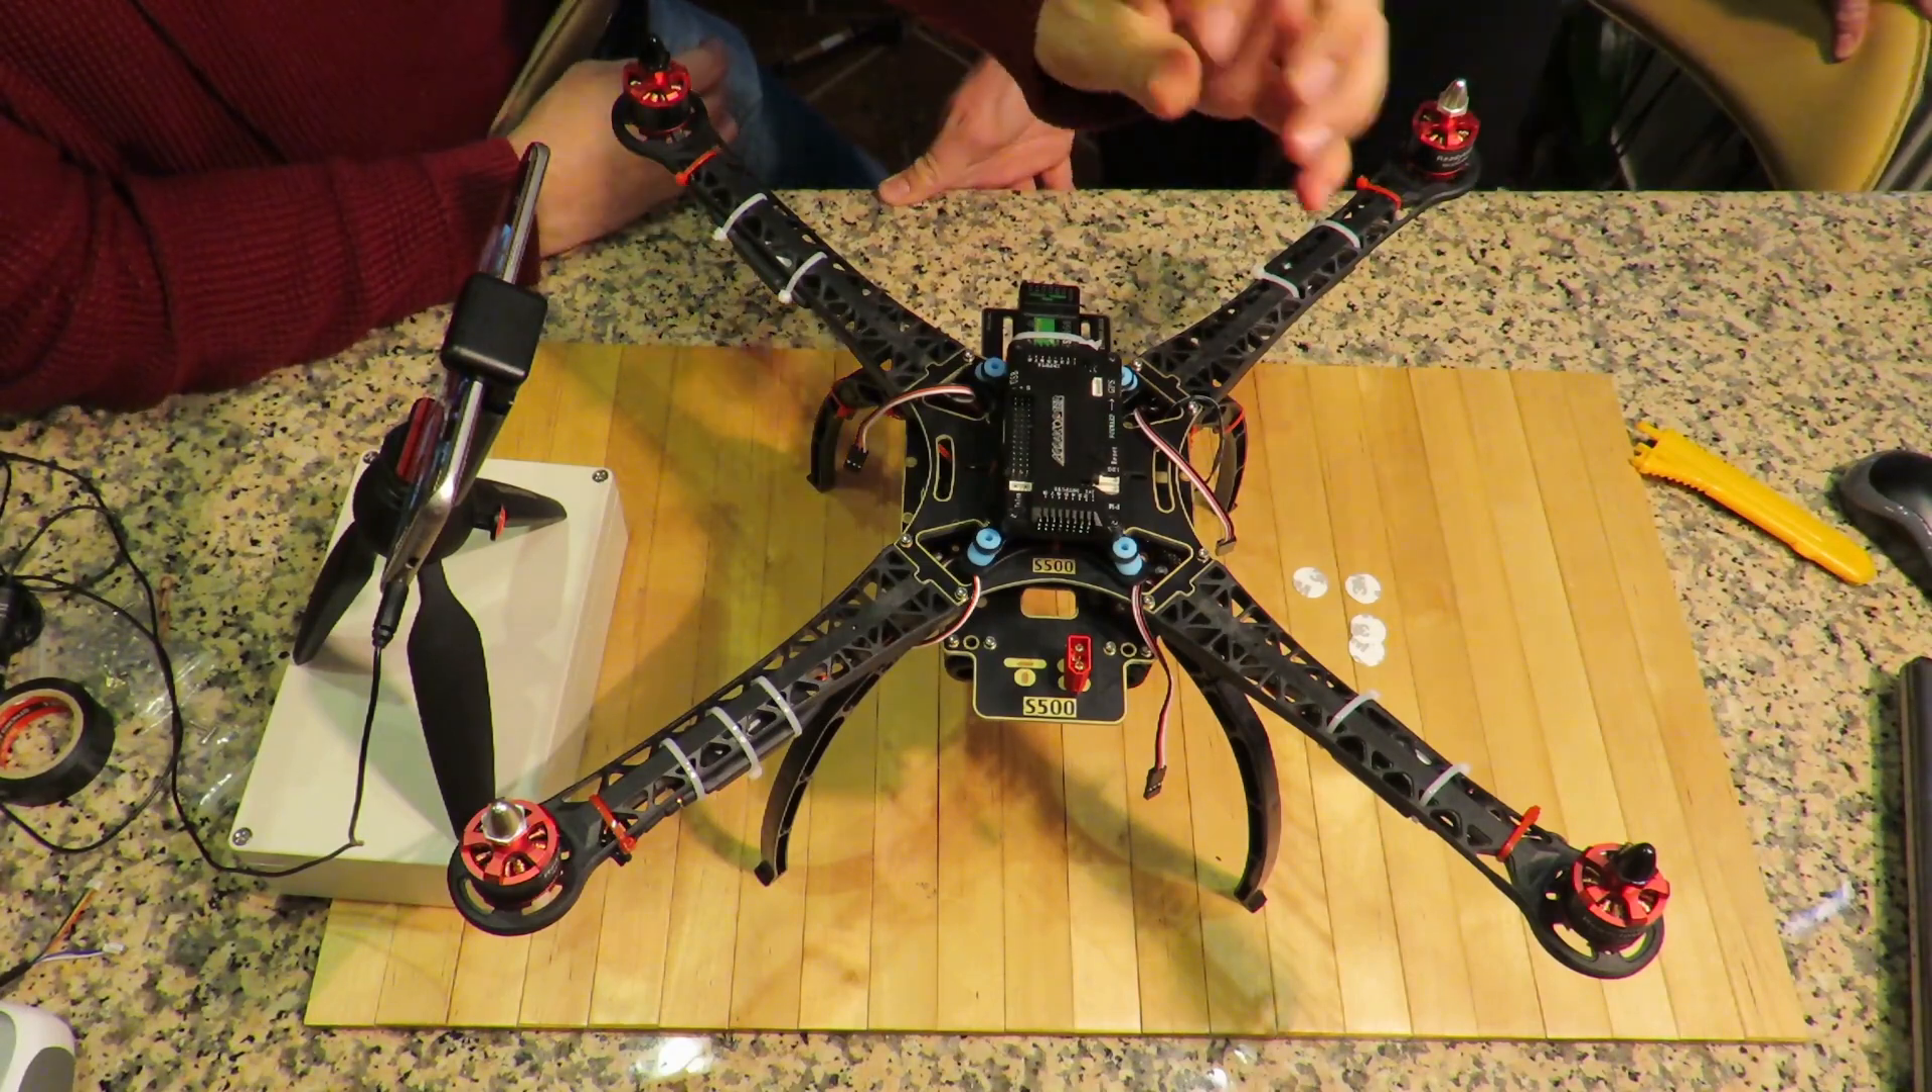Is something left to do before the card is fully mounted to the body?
No.